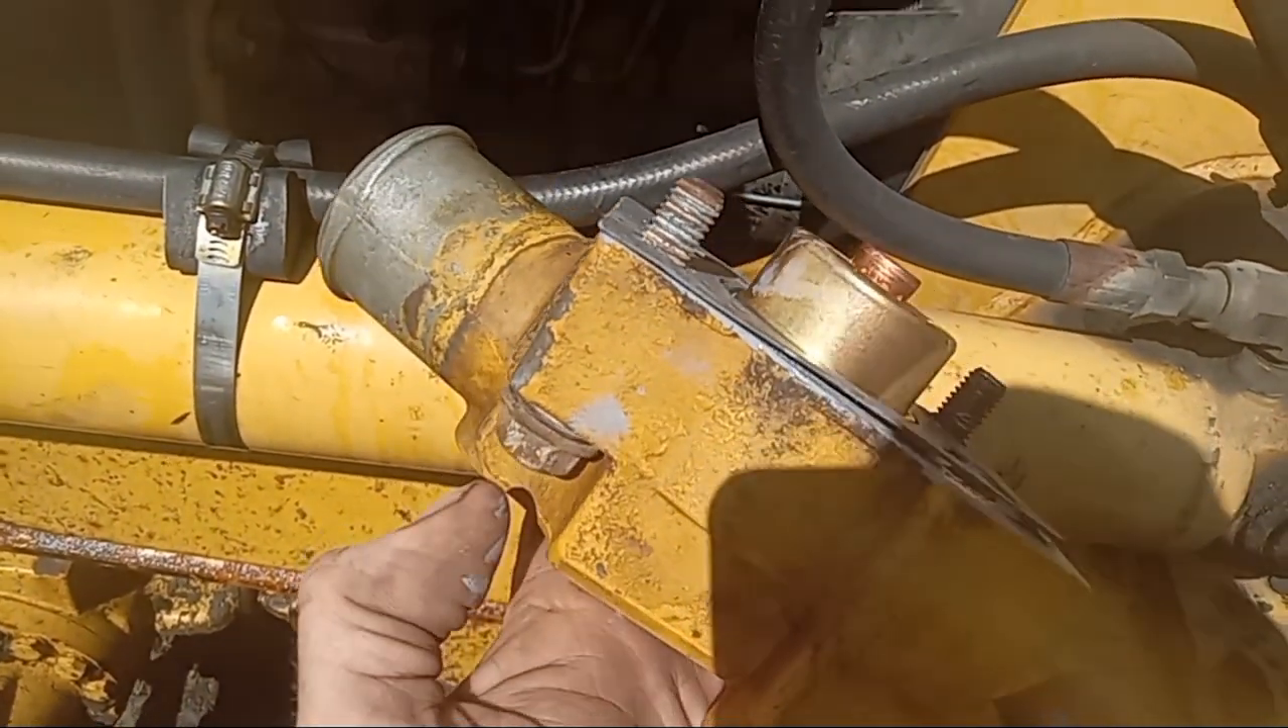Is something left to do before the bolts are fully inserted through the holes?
No.